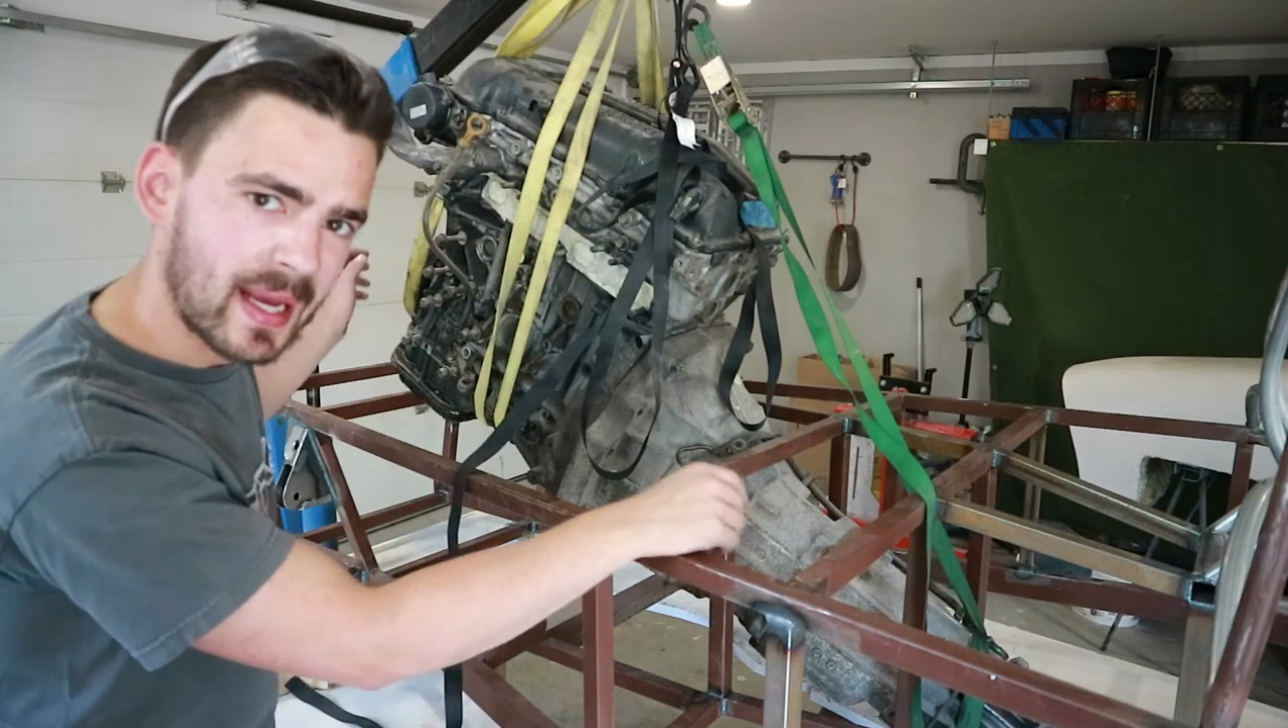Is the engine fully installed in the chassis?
No.